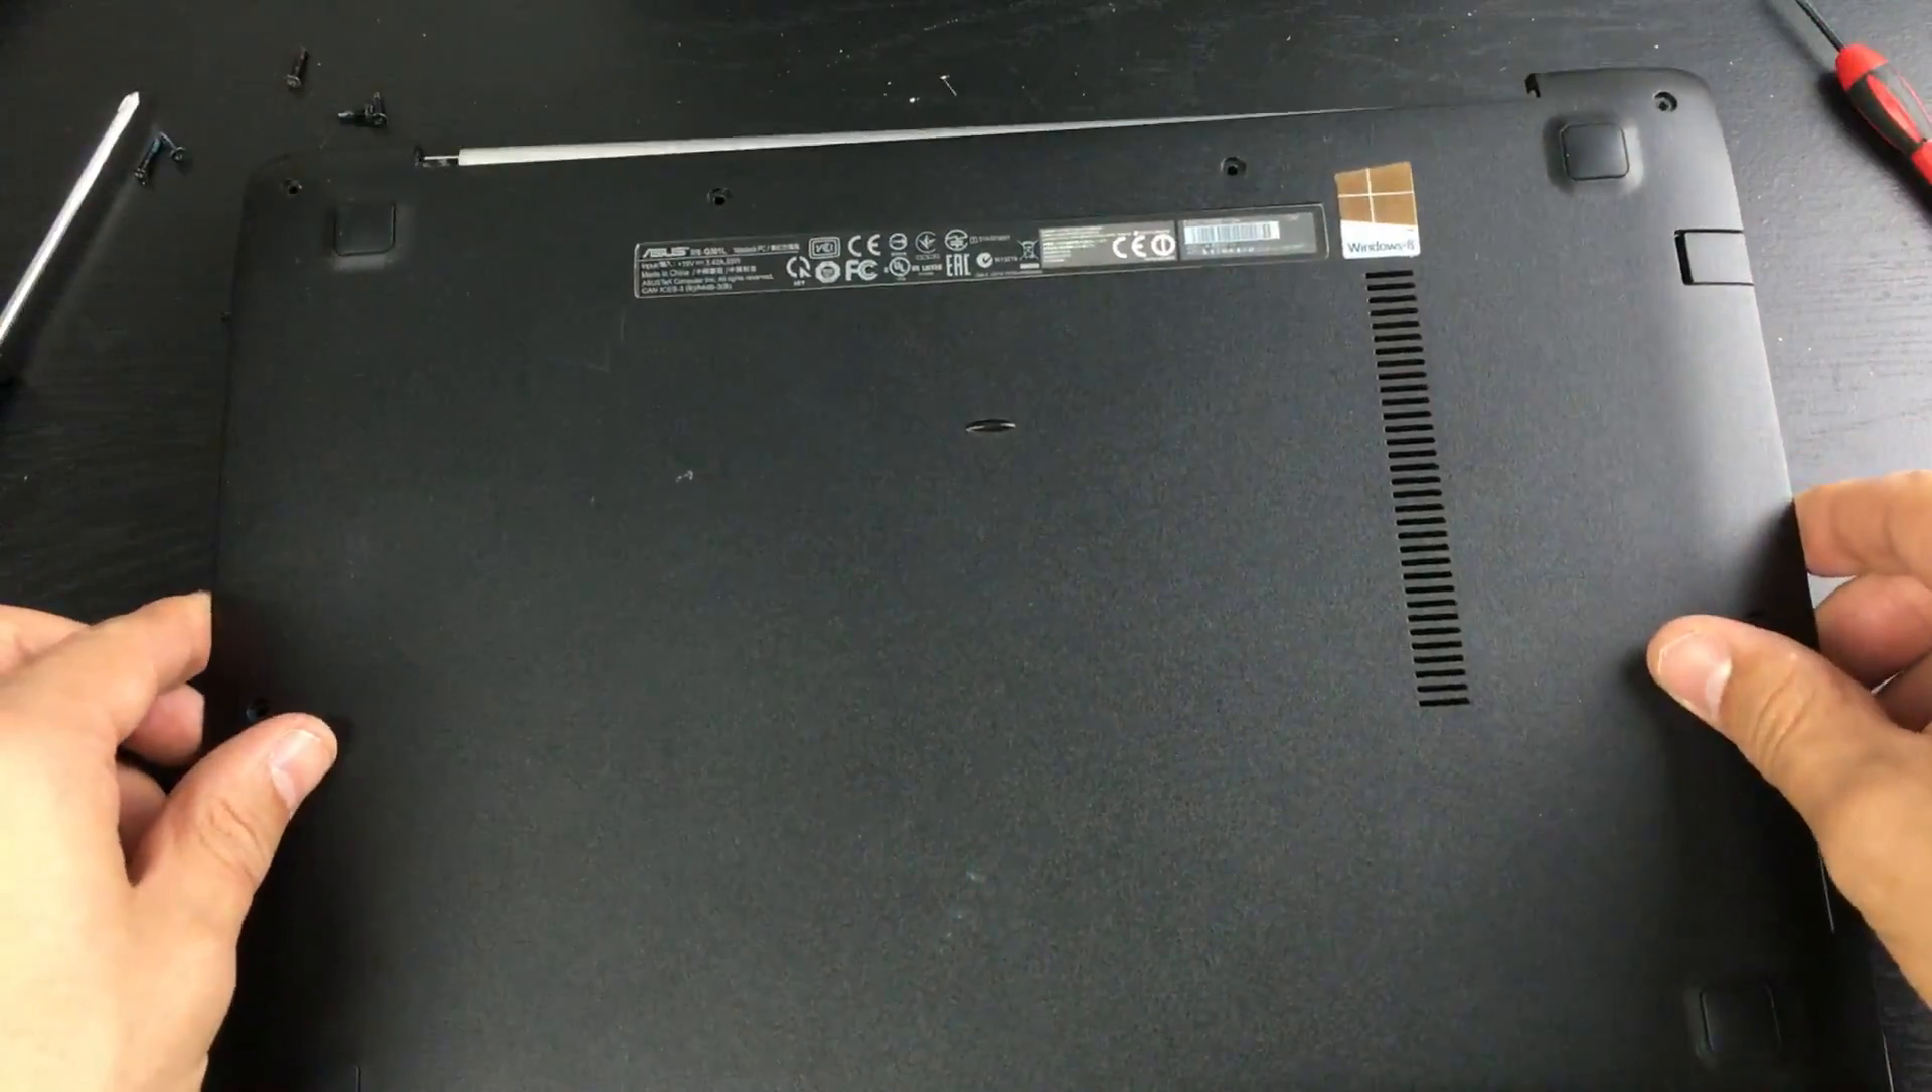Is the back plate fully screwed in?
No.